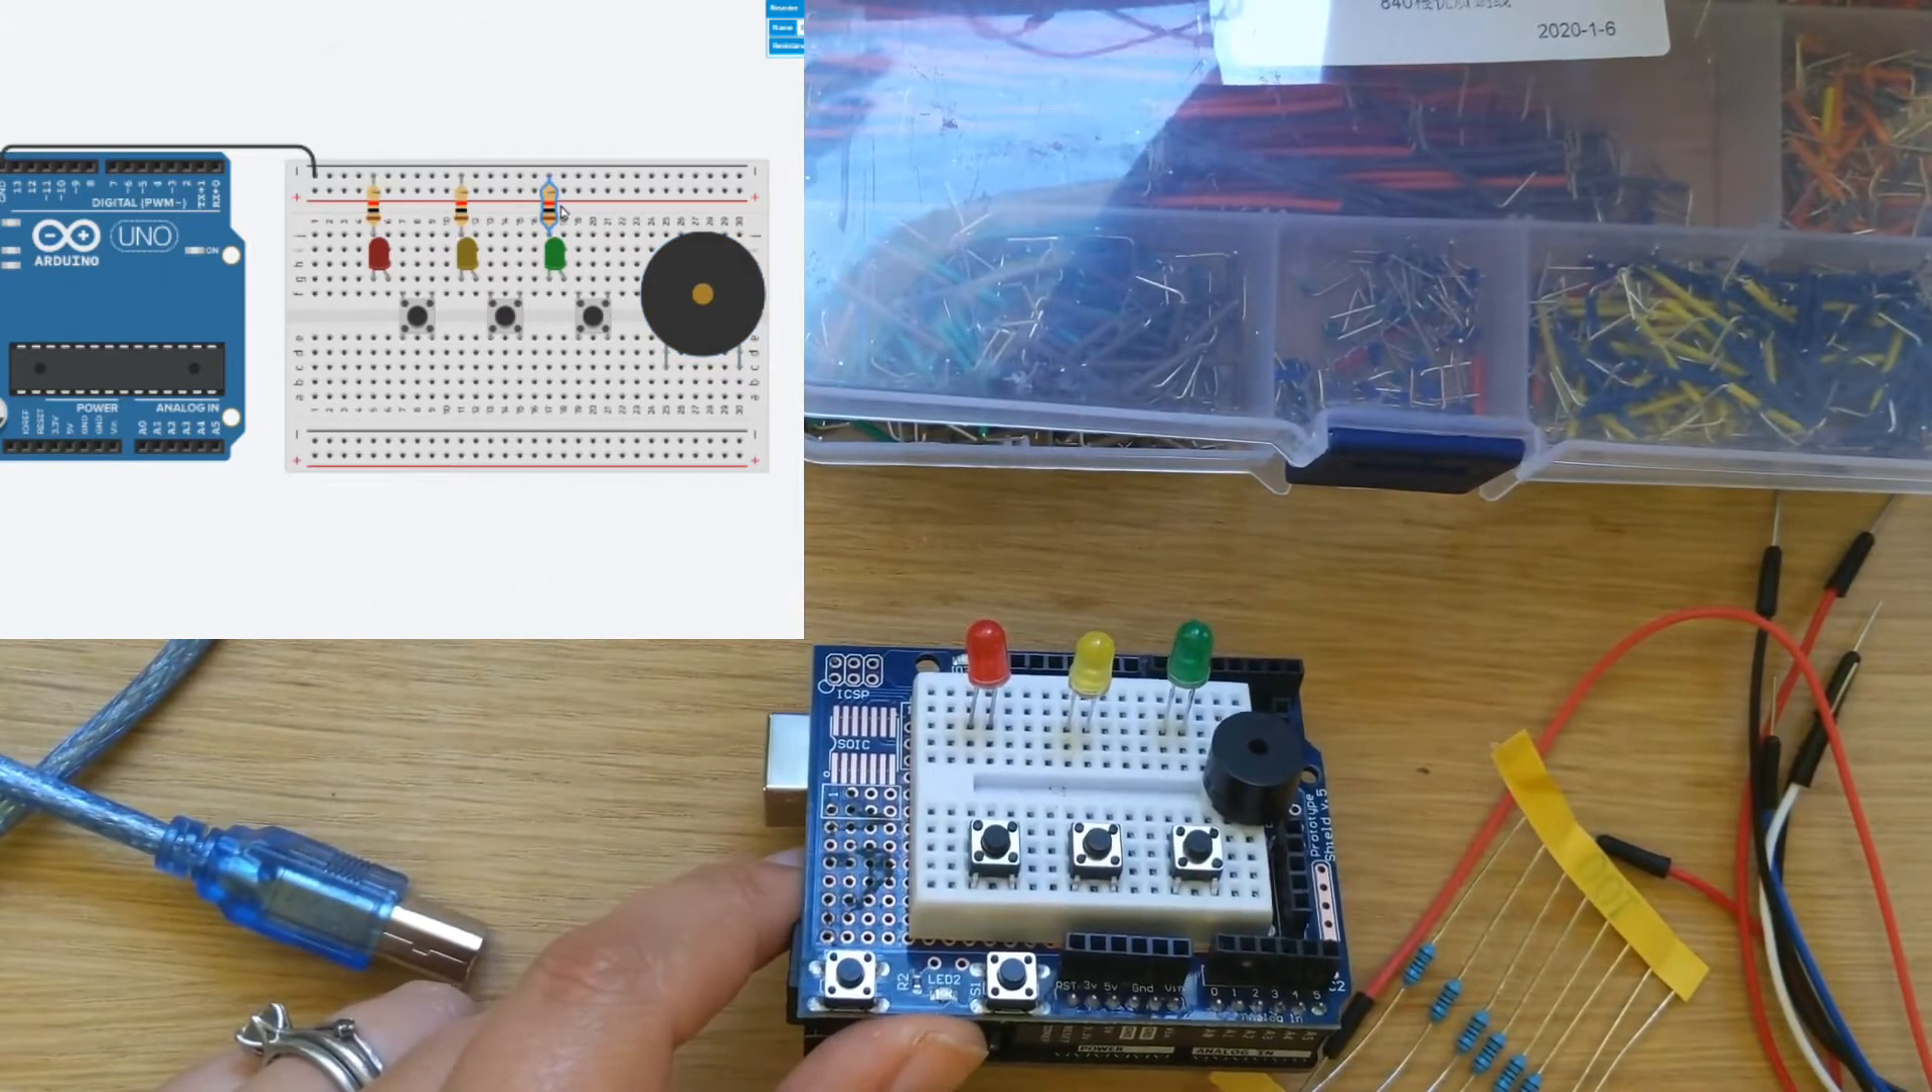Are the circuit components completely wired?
No.